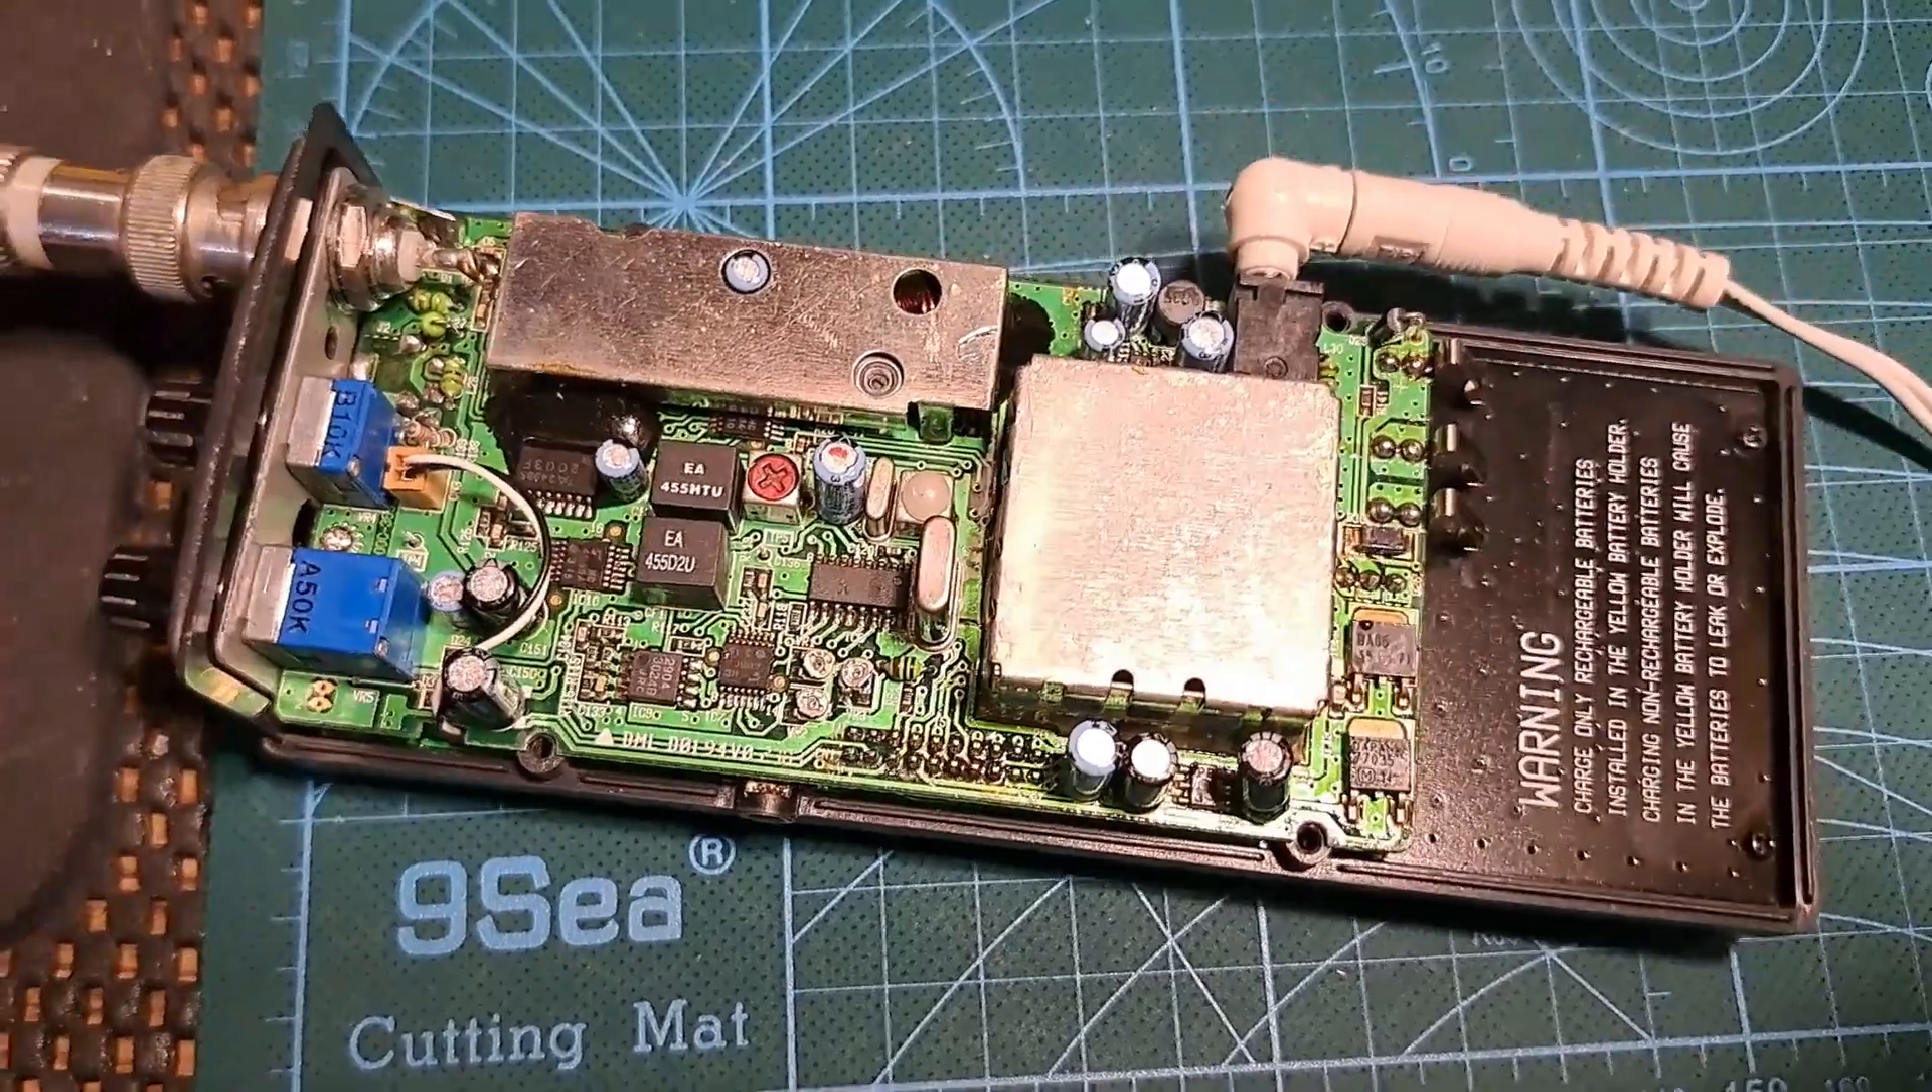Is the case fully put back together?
No.